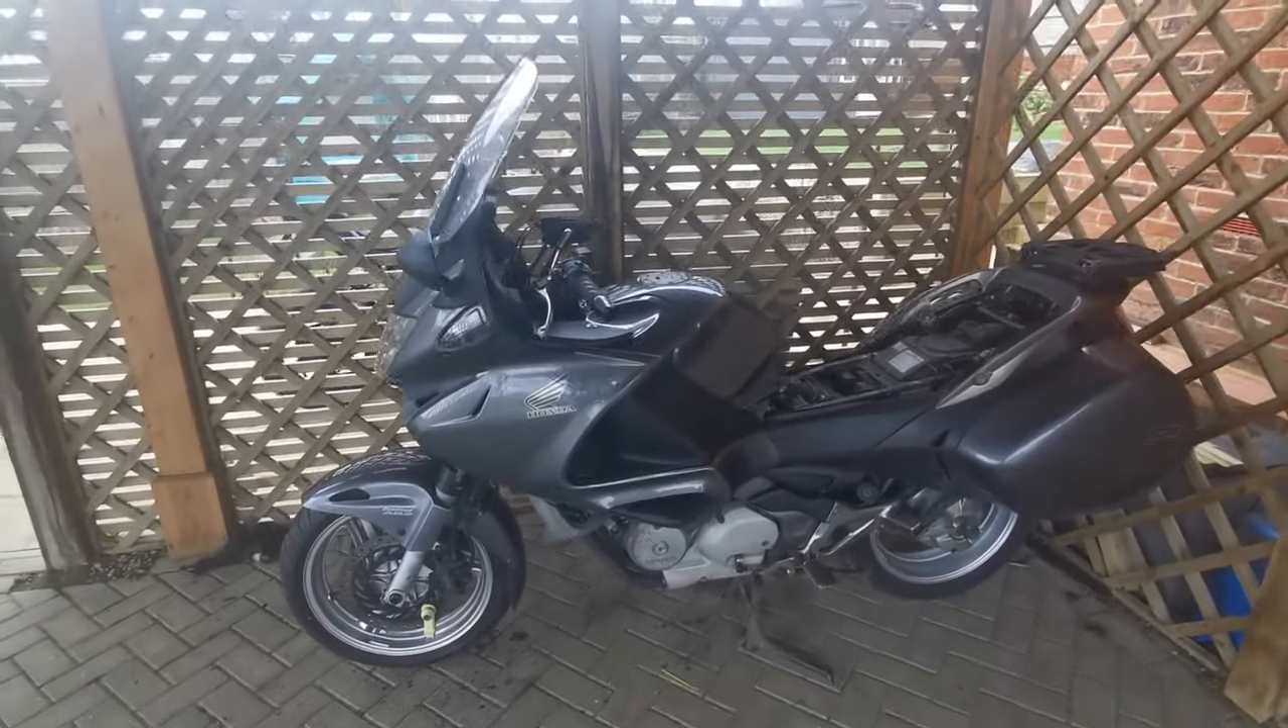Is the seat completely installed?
No.